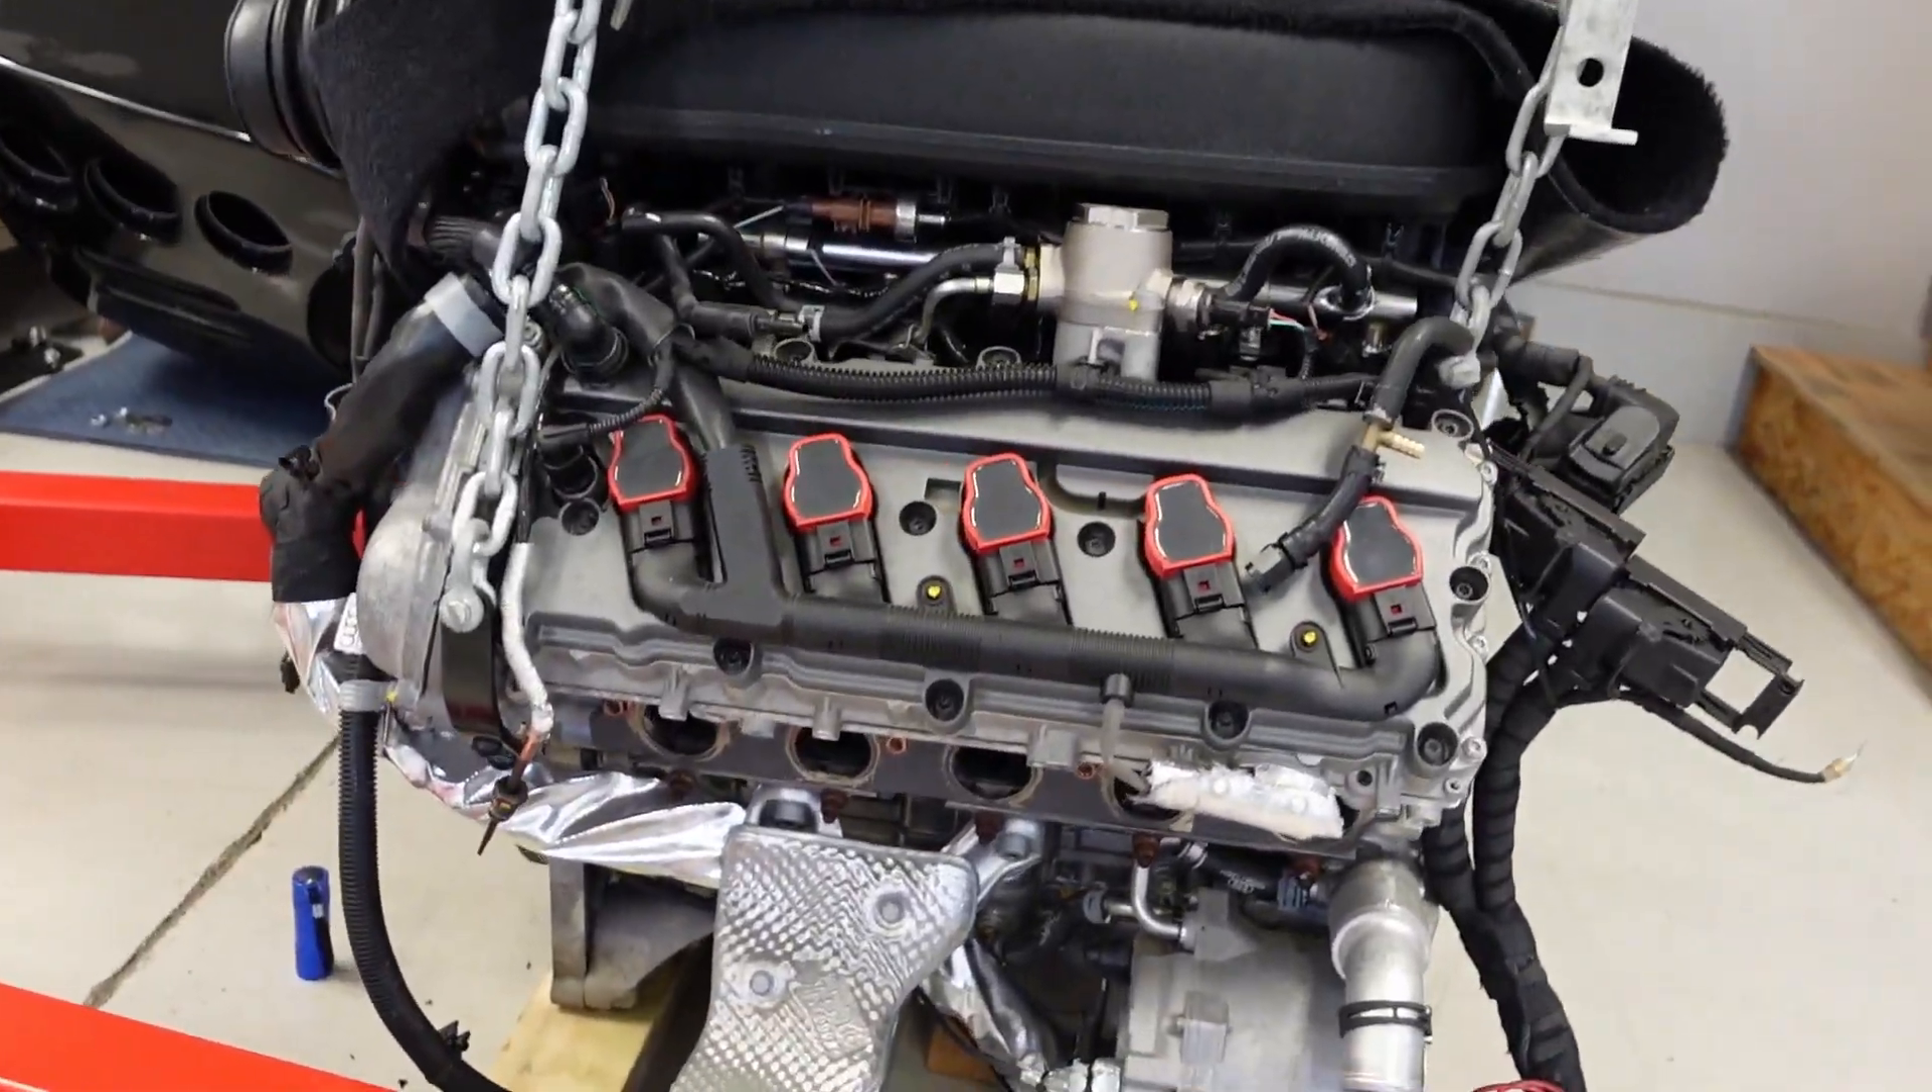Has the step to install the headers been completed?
No.